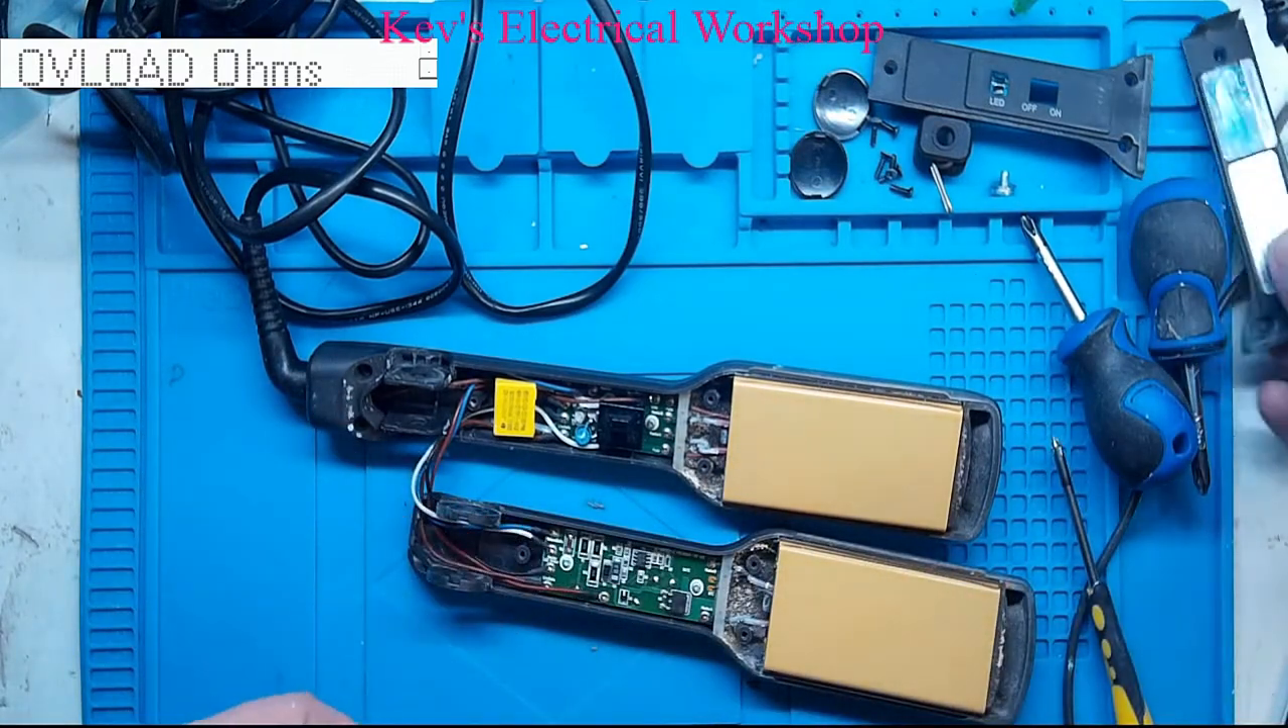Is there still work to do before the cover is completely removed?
No.